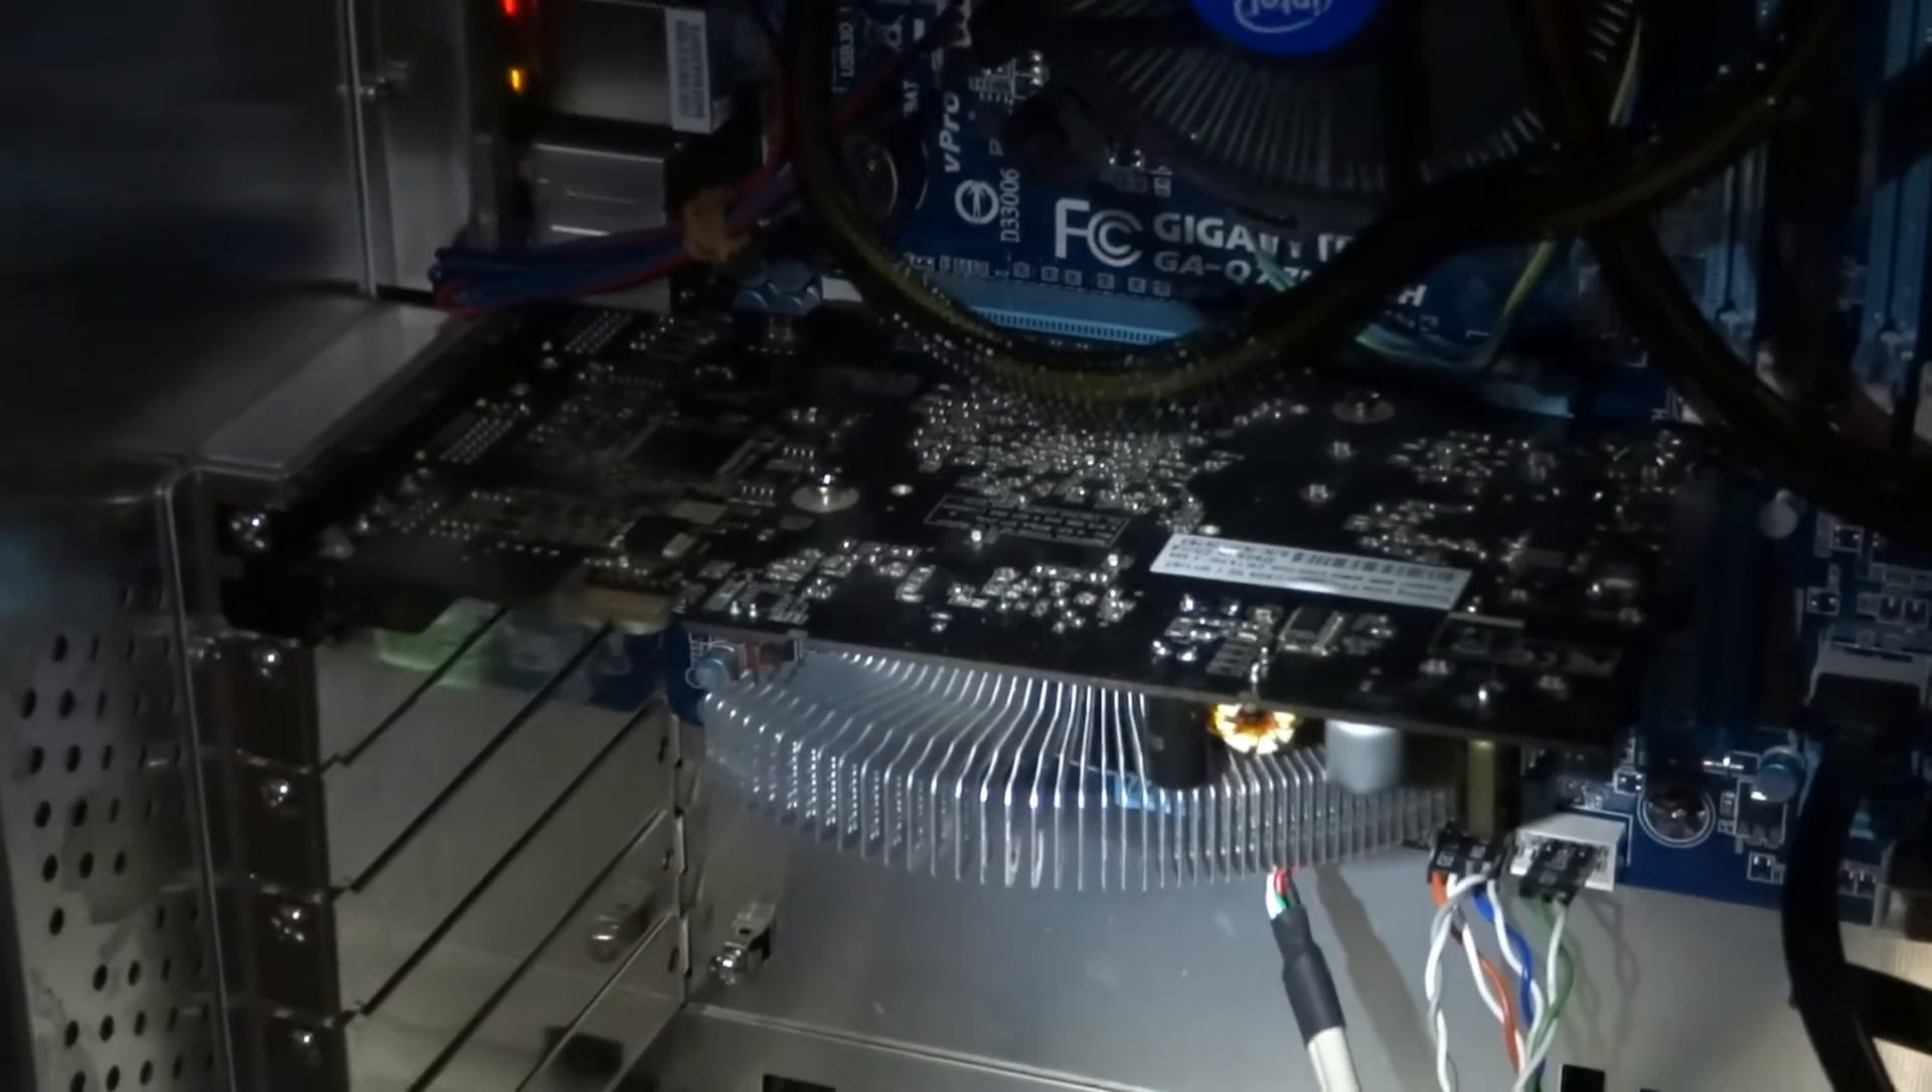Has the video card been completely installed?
Yes.